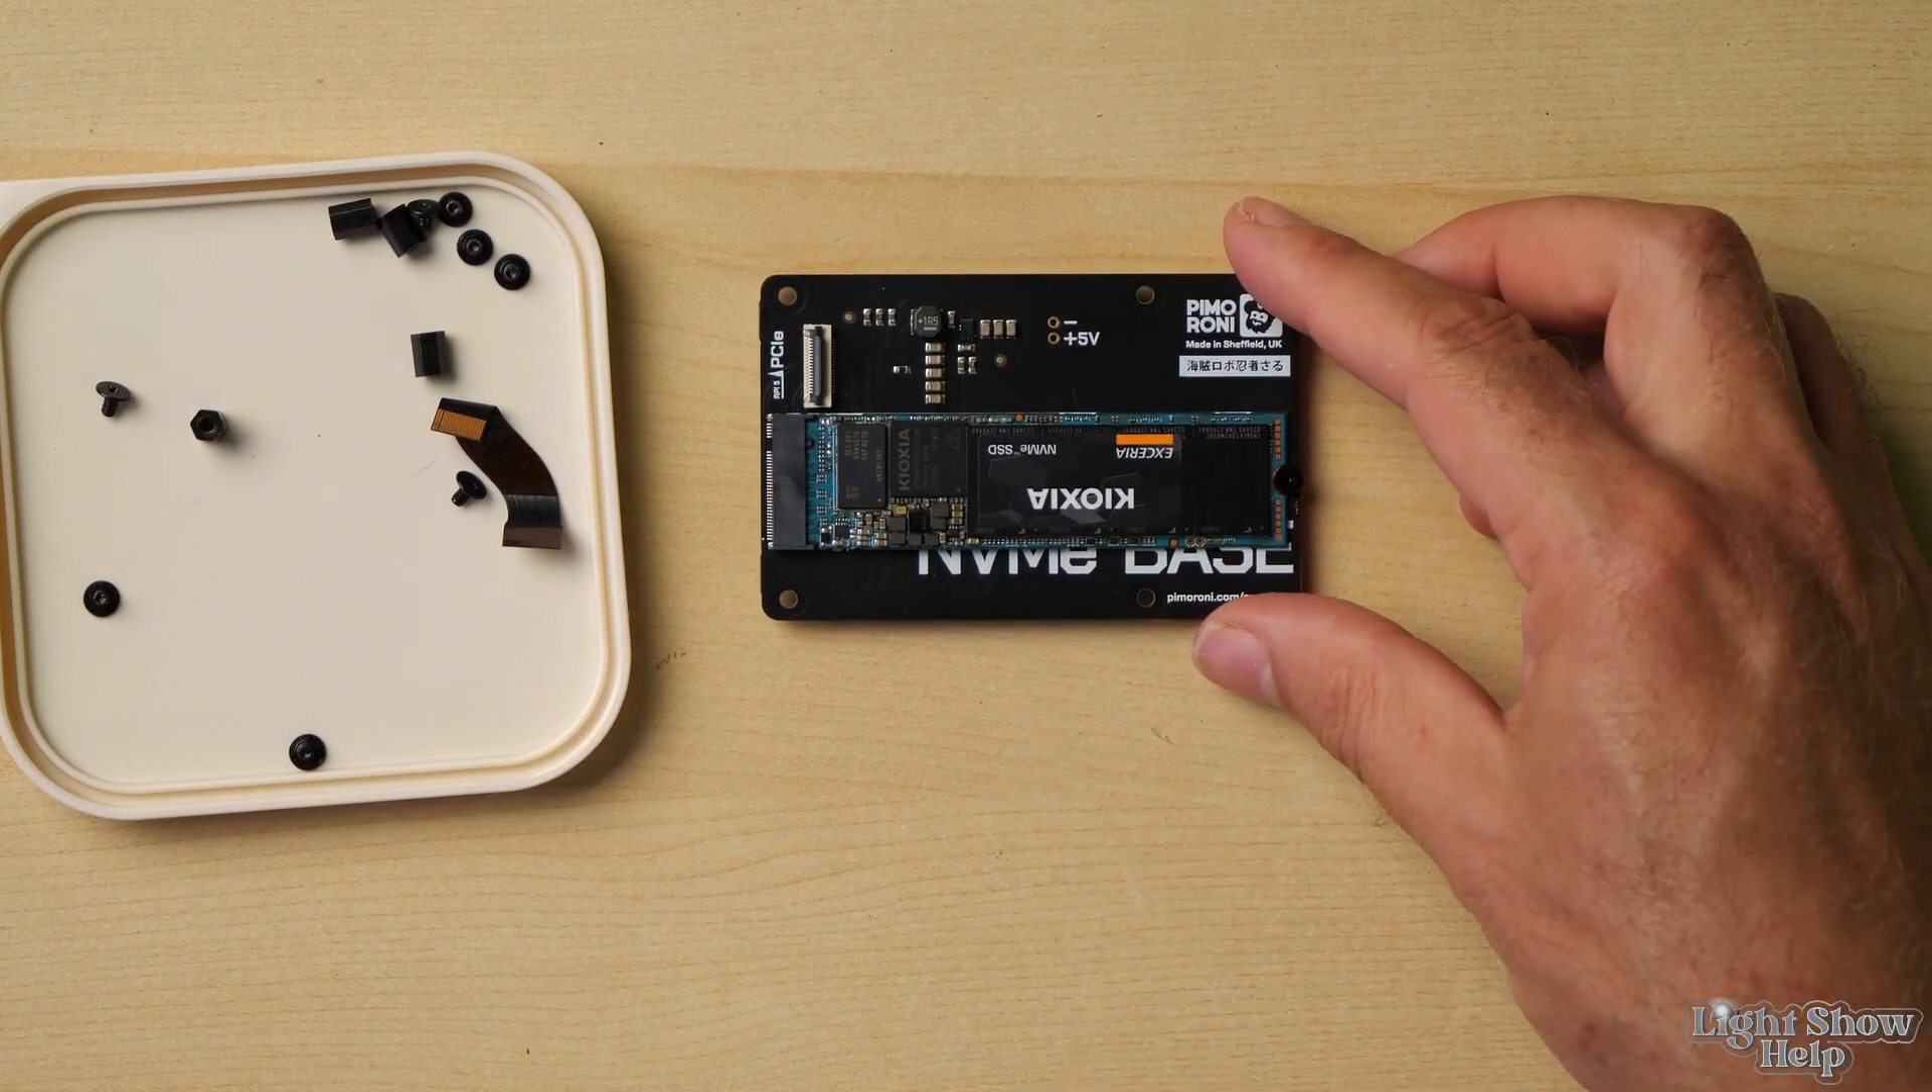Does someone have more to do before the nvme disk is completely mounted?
No.